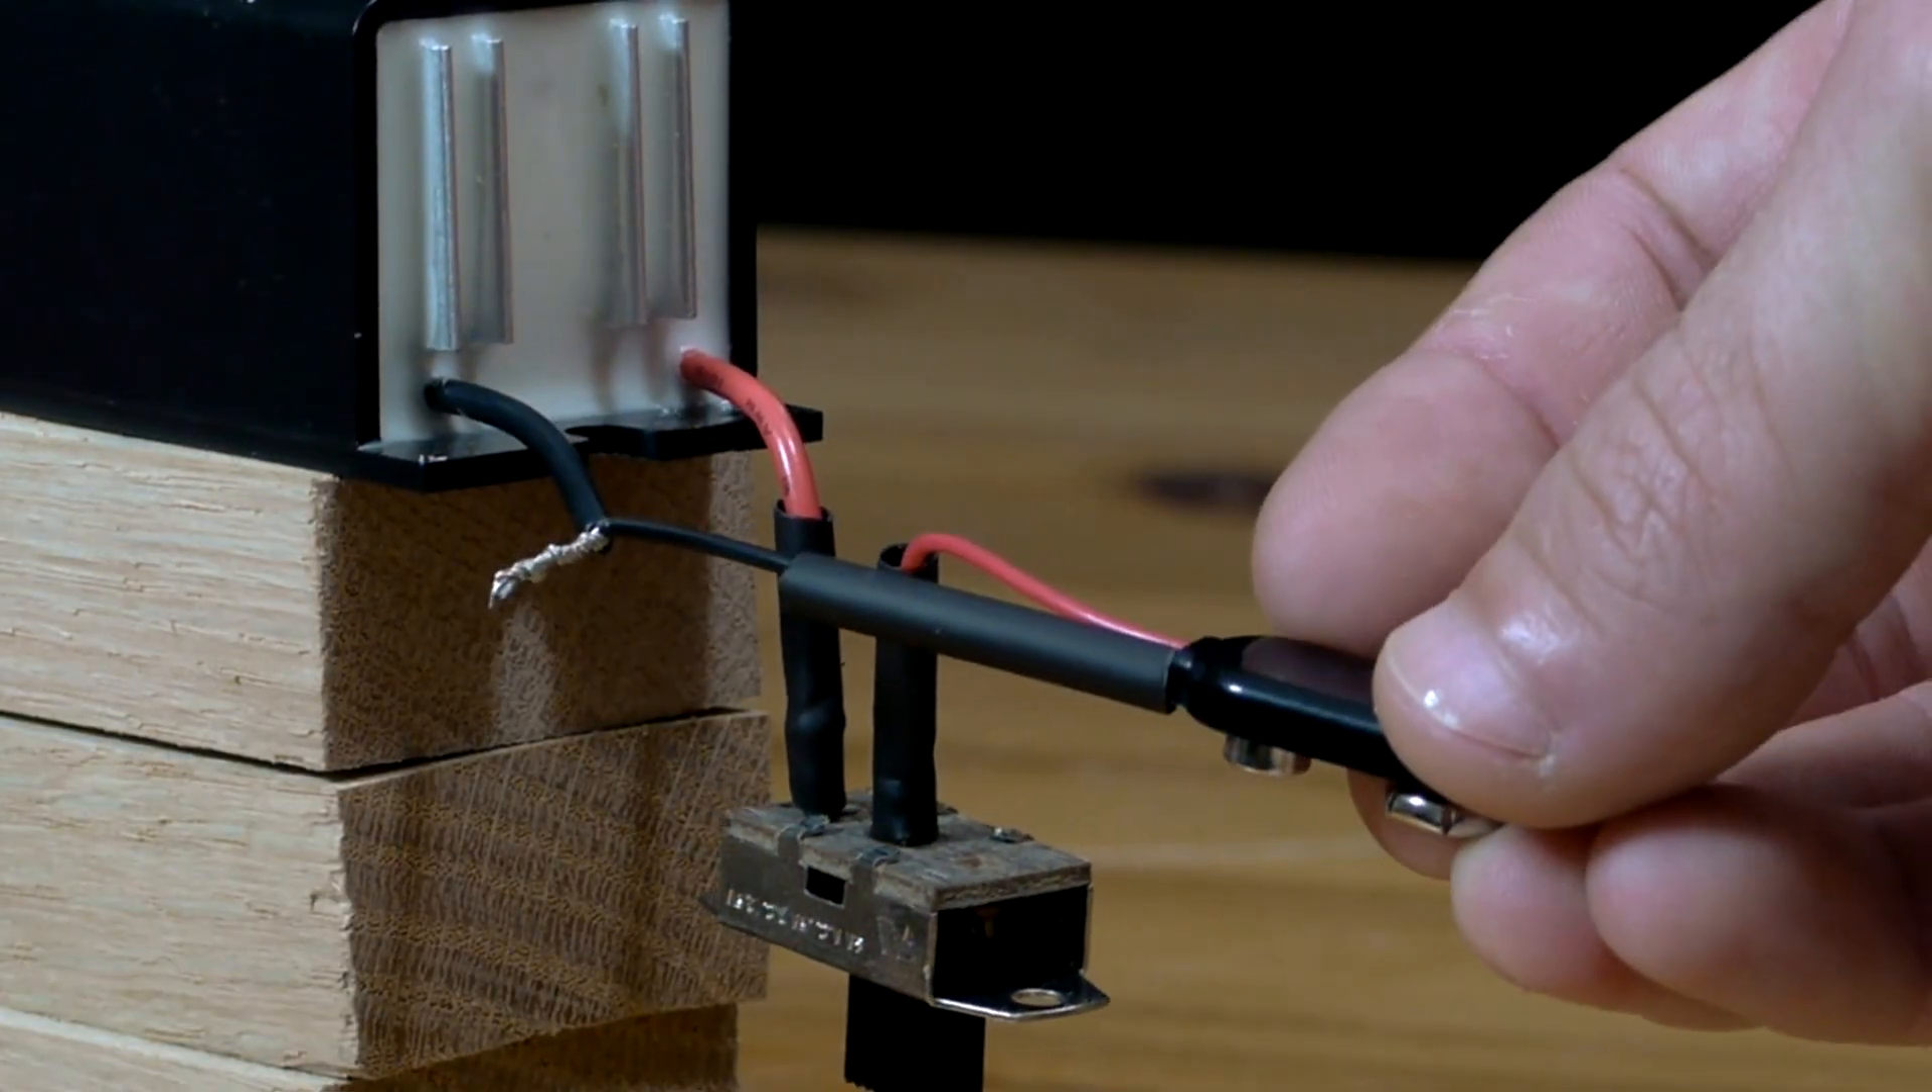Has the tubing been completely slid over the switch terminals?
Yes.